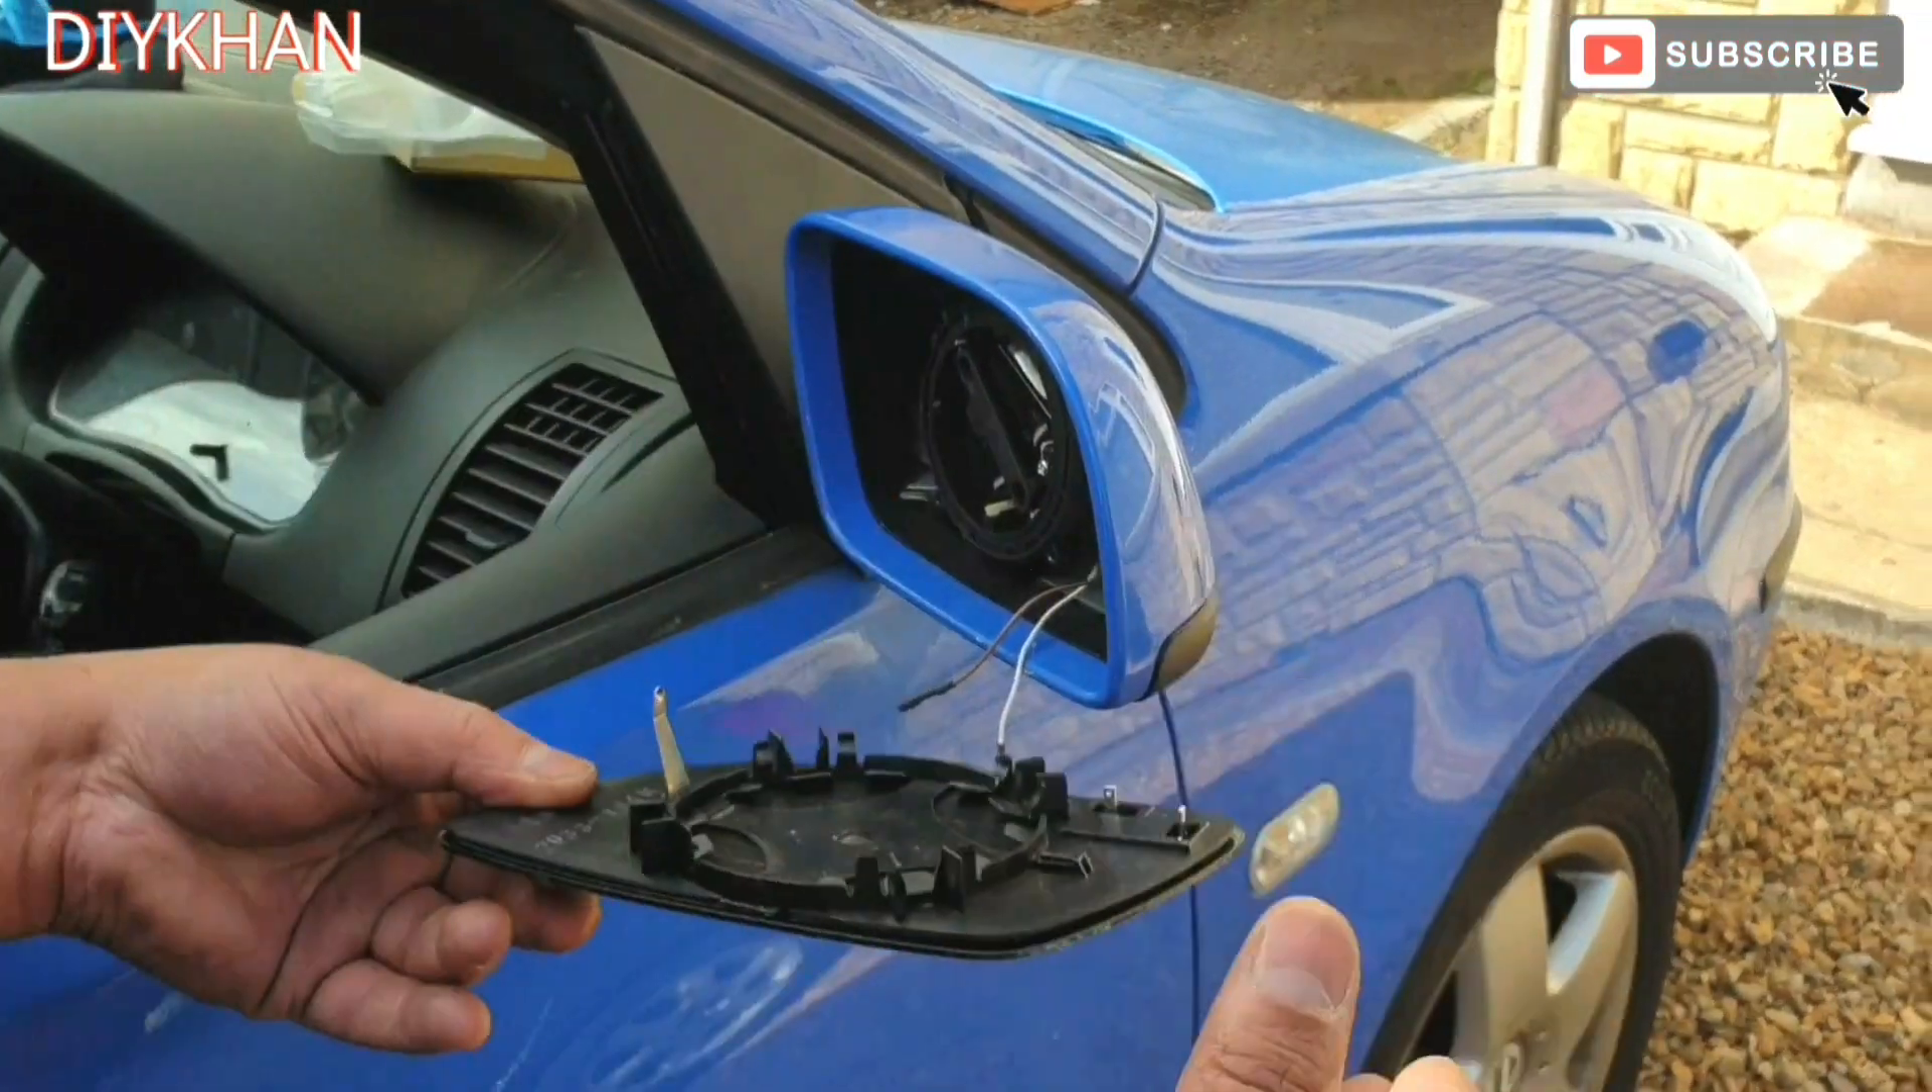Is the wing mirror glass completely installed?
No.